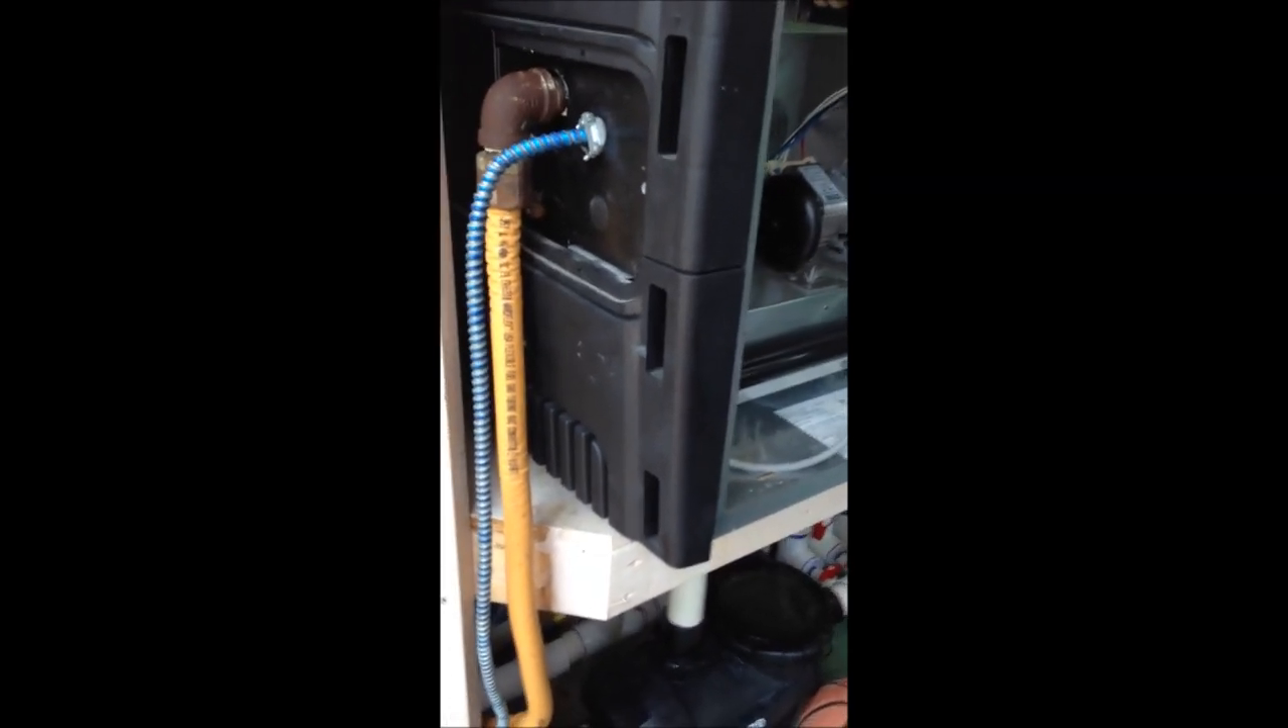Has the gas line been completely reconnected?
Yes.